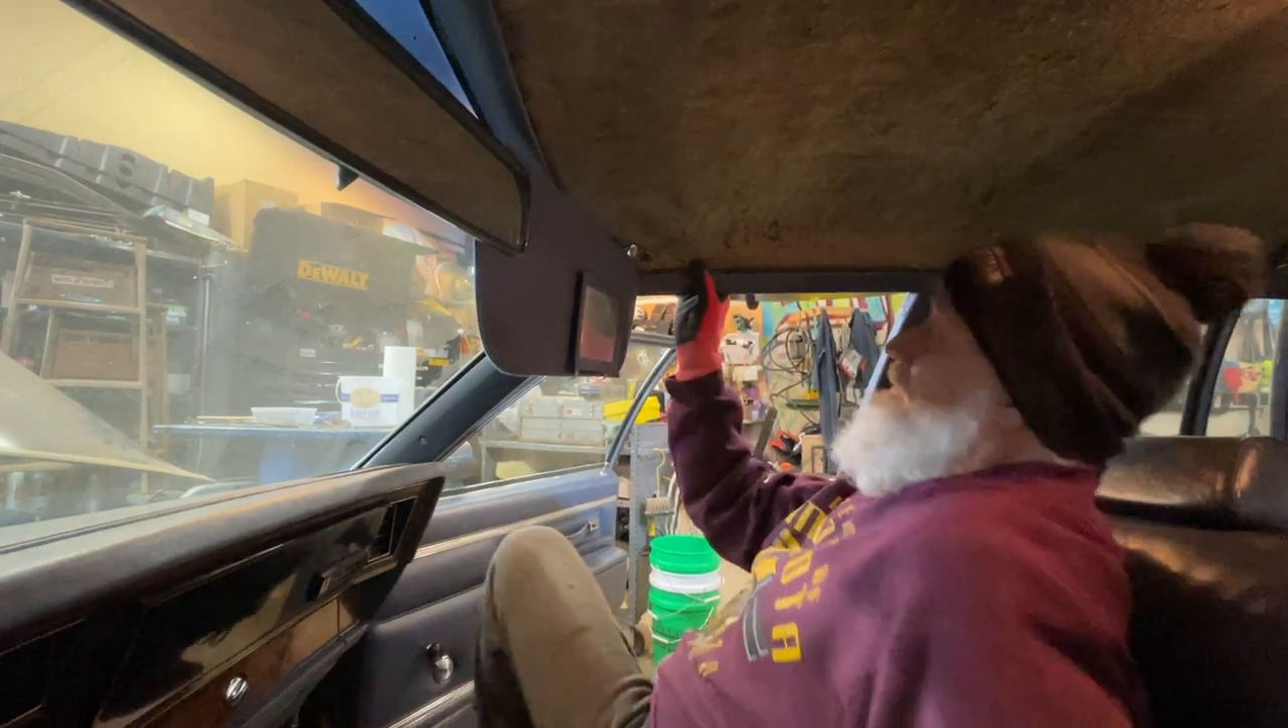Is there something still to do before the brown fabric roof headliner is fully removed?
Yes.